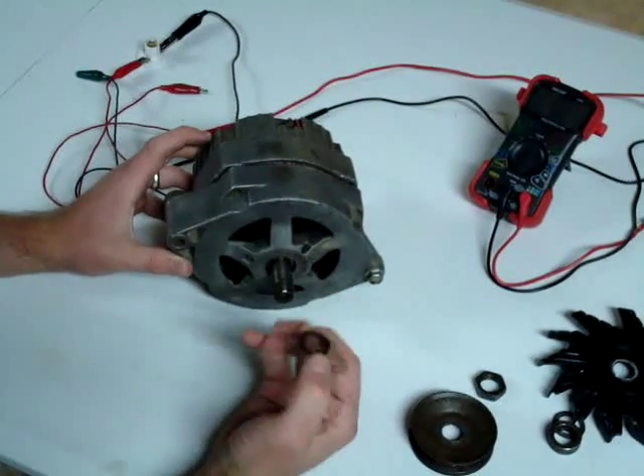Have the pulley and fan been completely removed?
Yes.